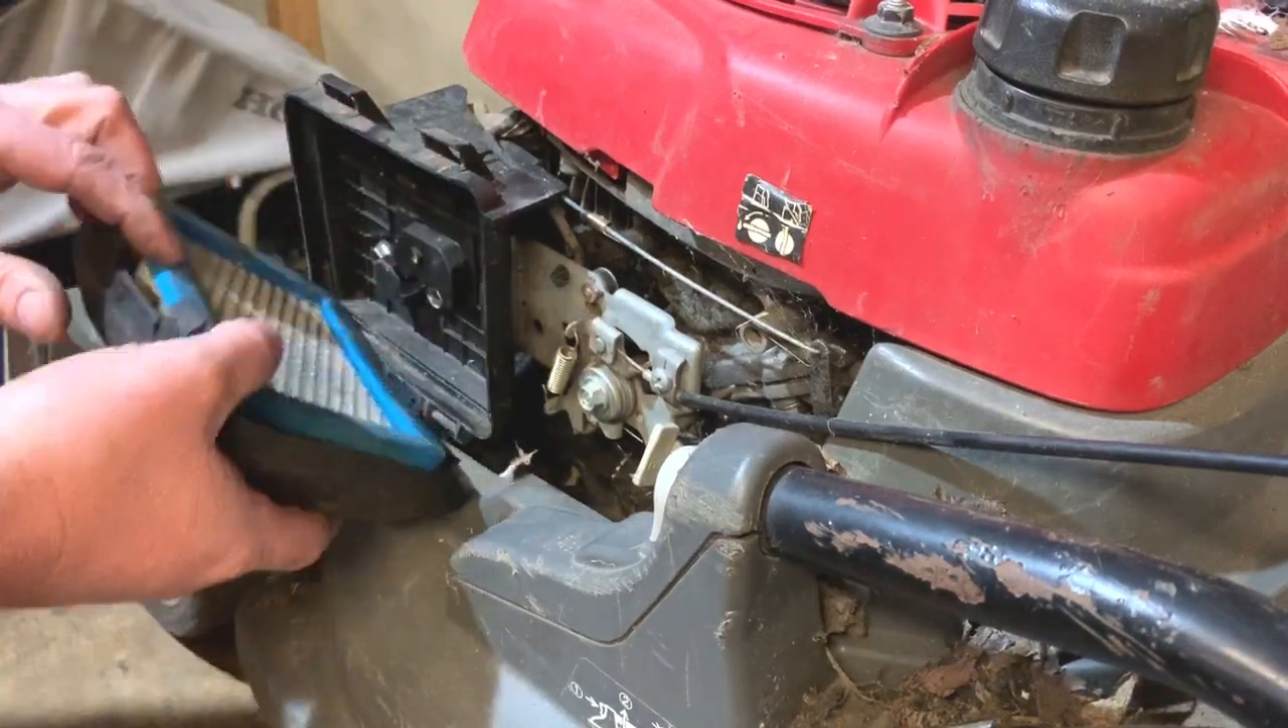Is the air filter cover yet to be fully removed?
No.